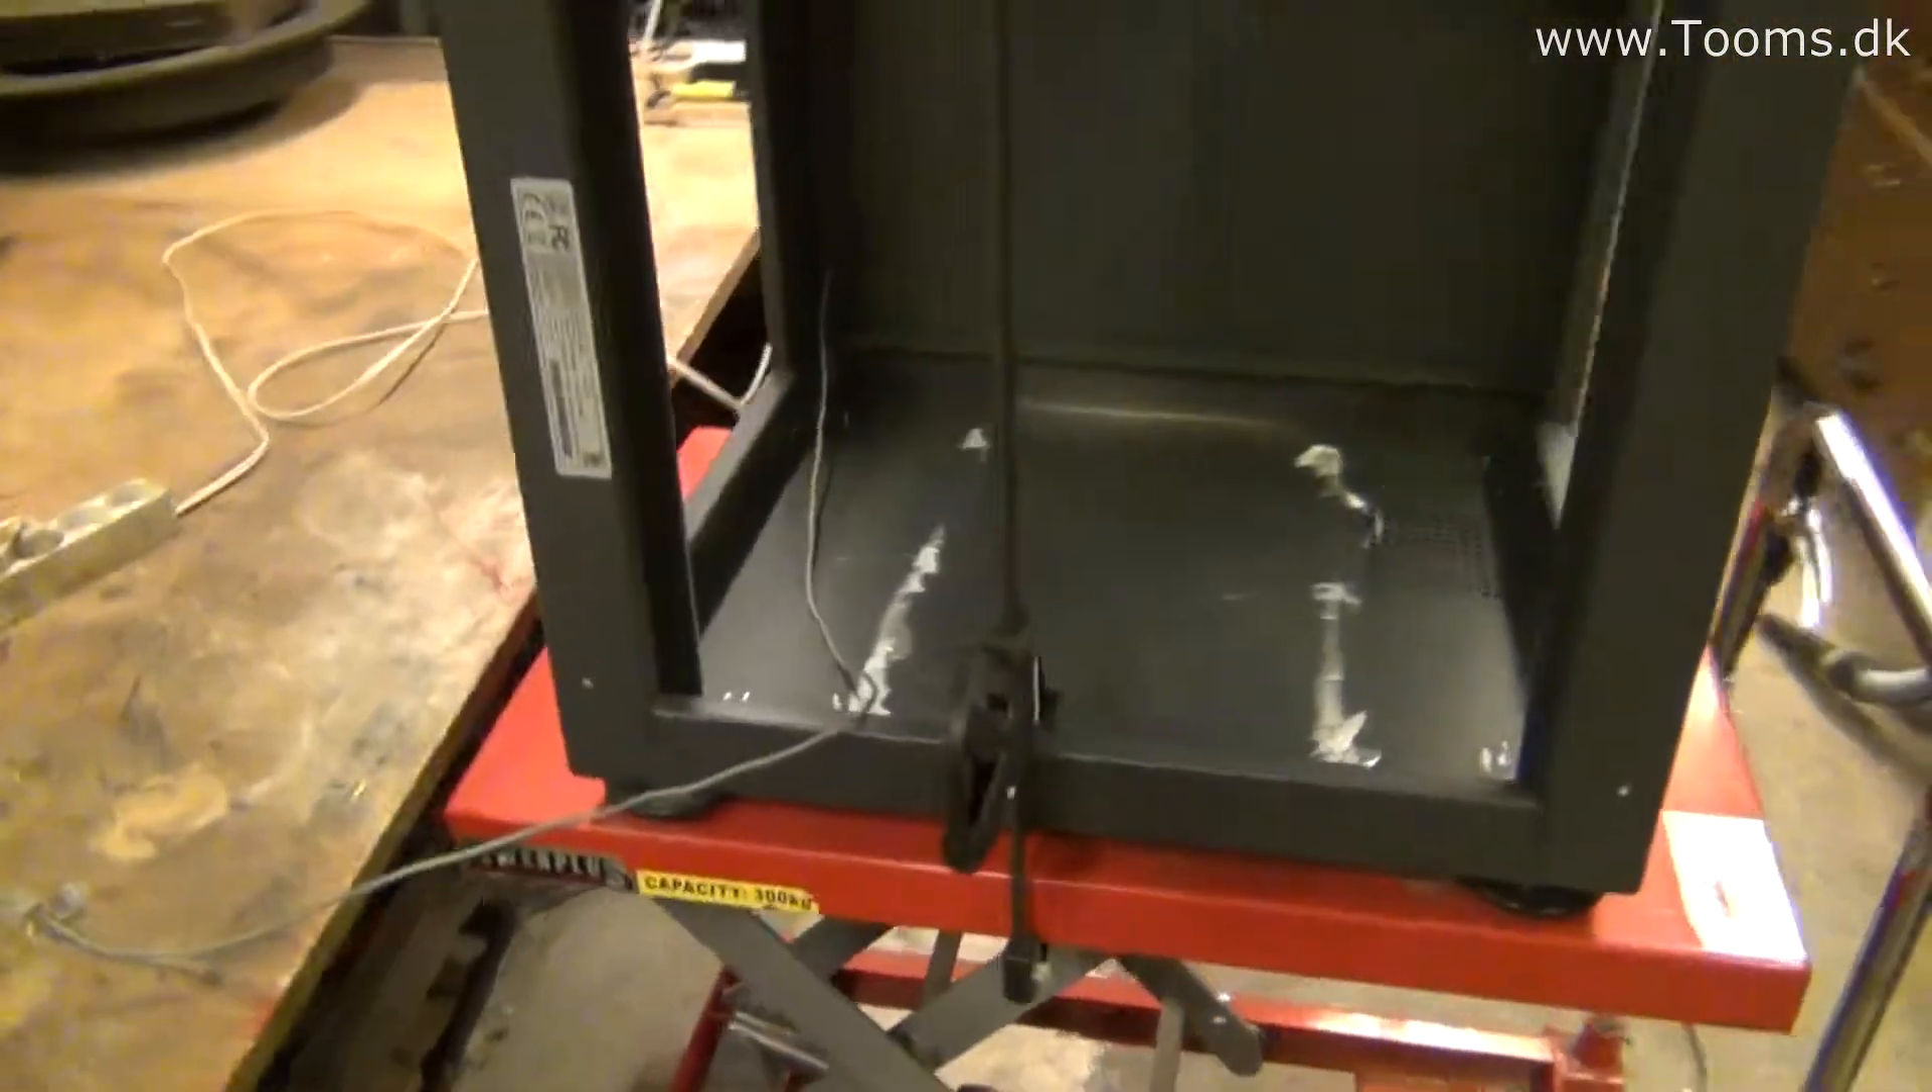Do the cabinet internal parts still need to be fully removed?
No.